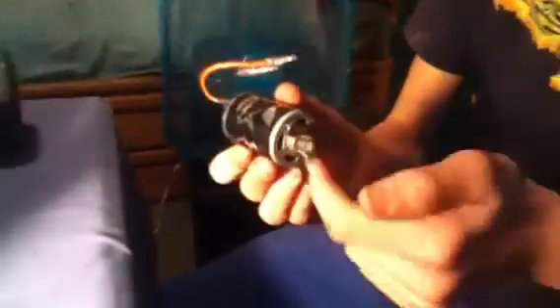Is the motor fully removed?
Yes.